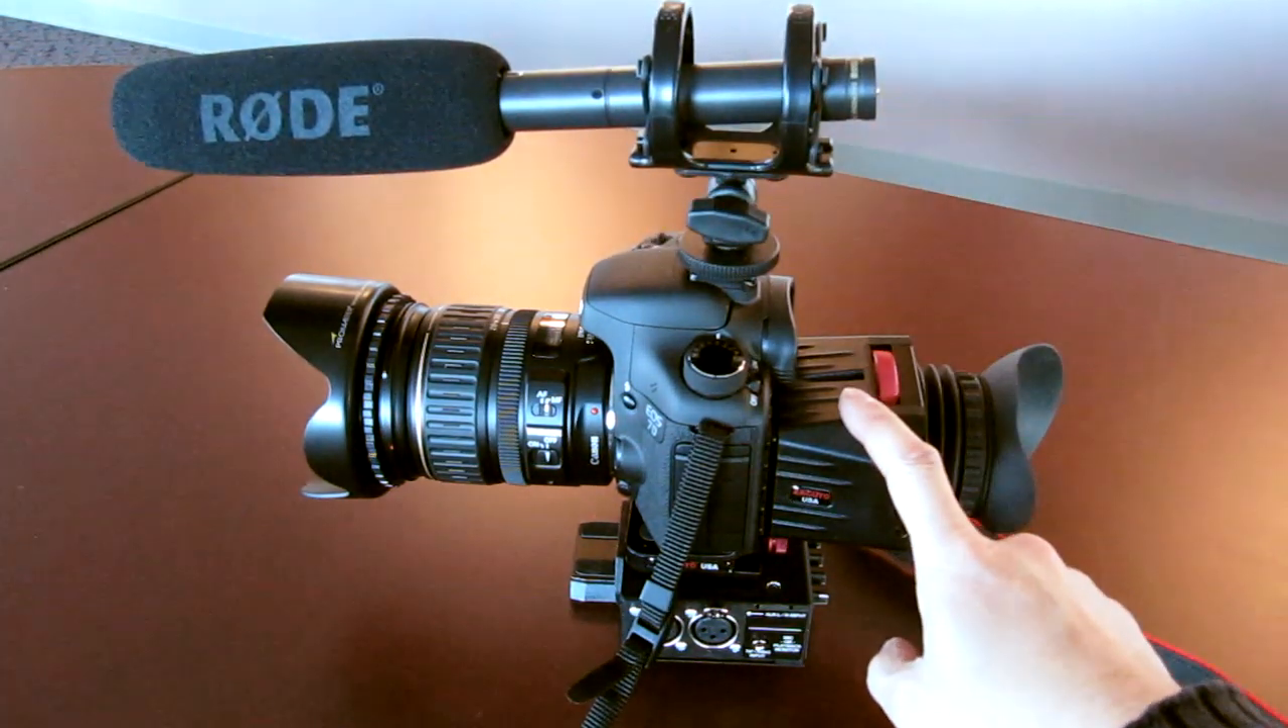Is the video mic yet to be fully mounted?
No.